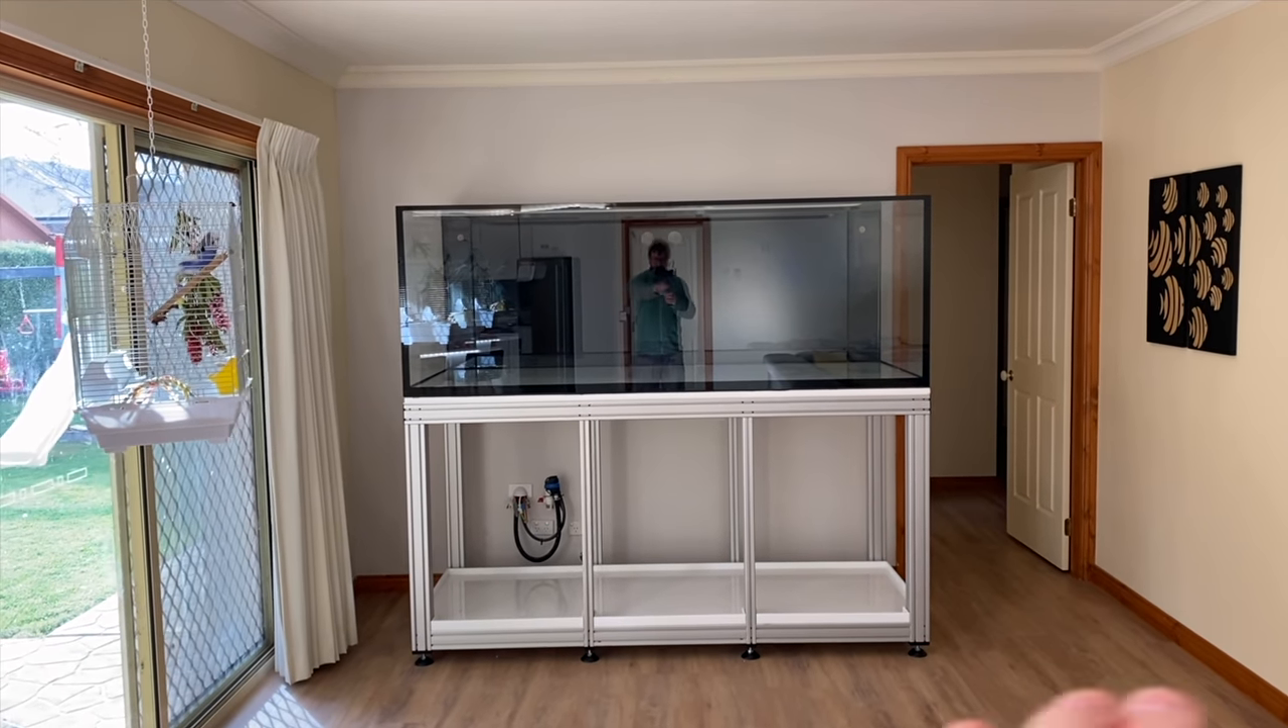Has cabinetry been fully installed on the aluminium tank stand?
No.